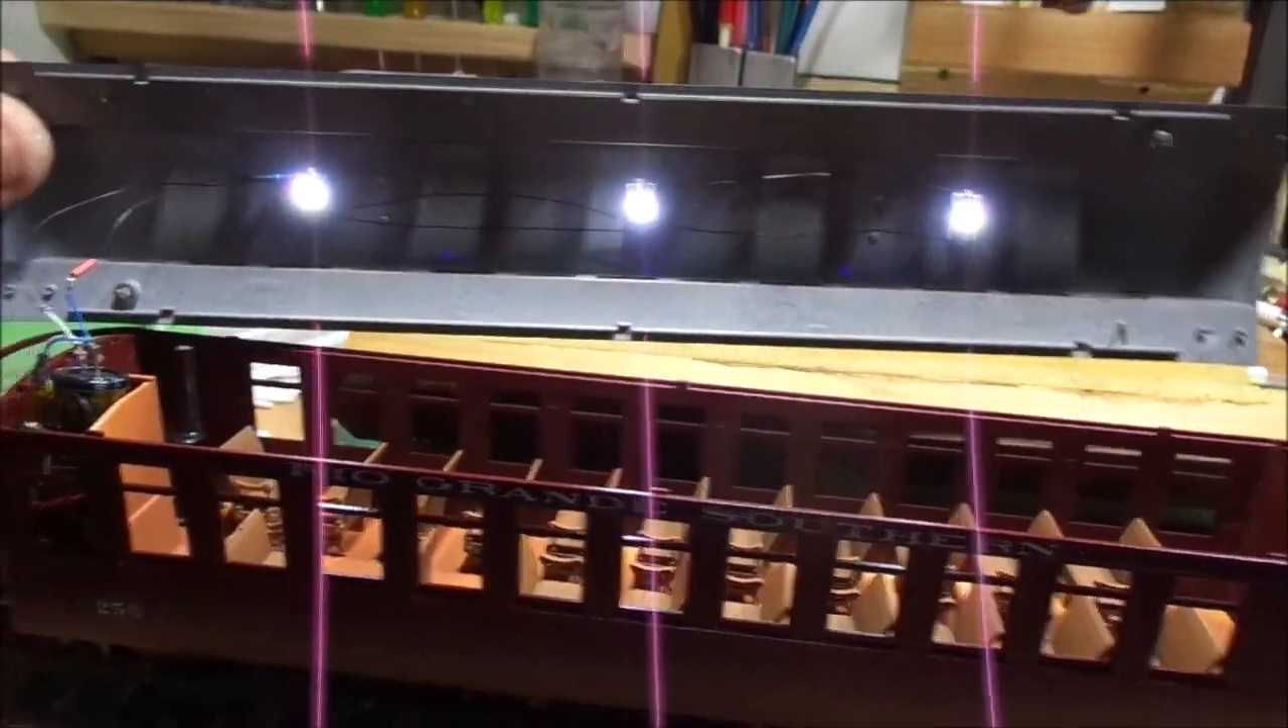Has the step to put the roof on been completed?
No.